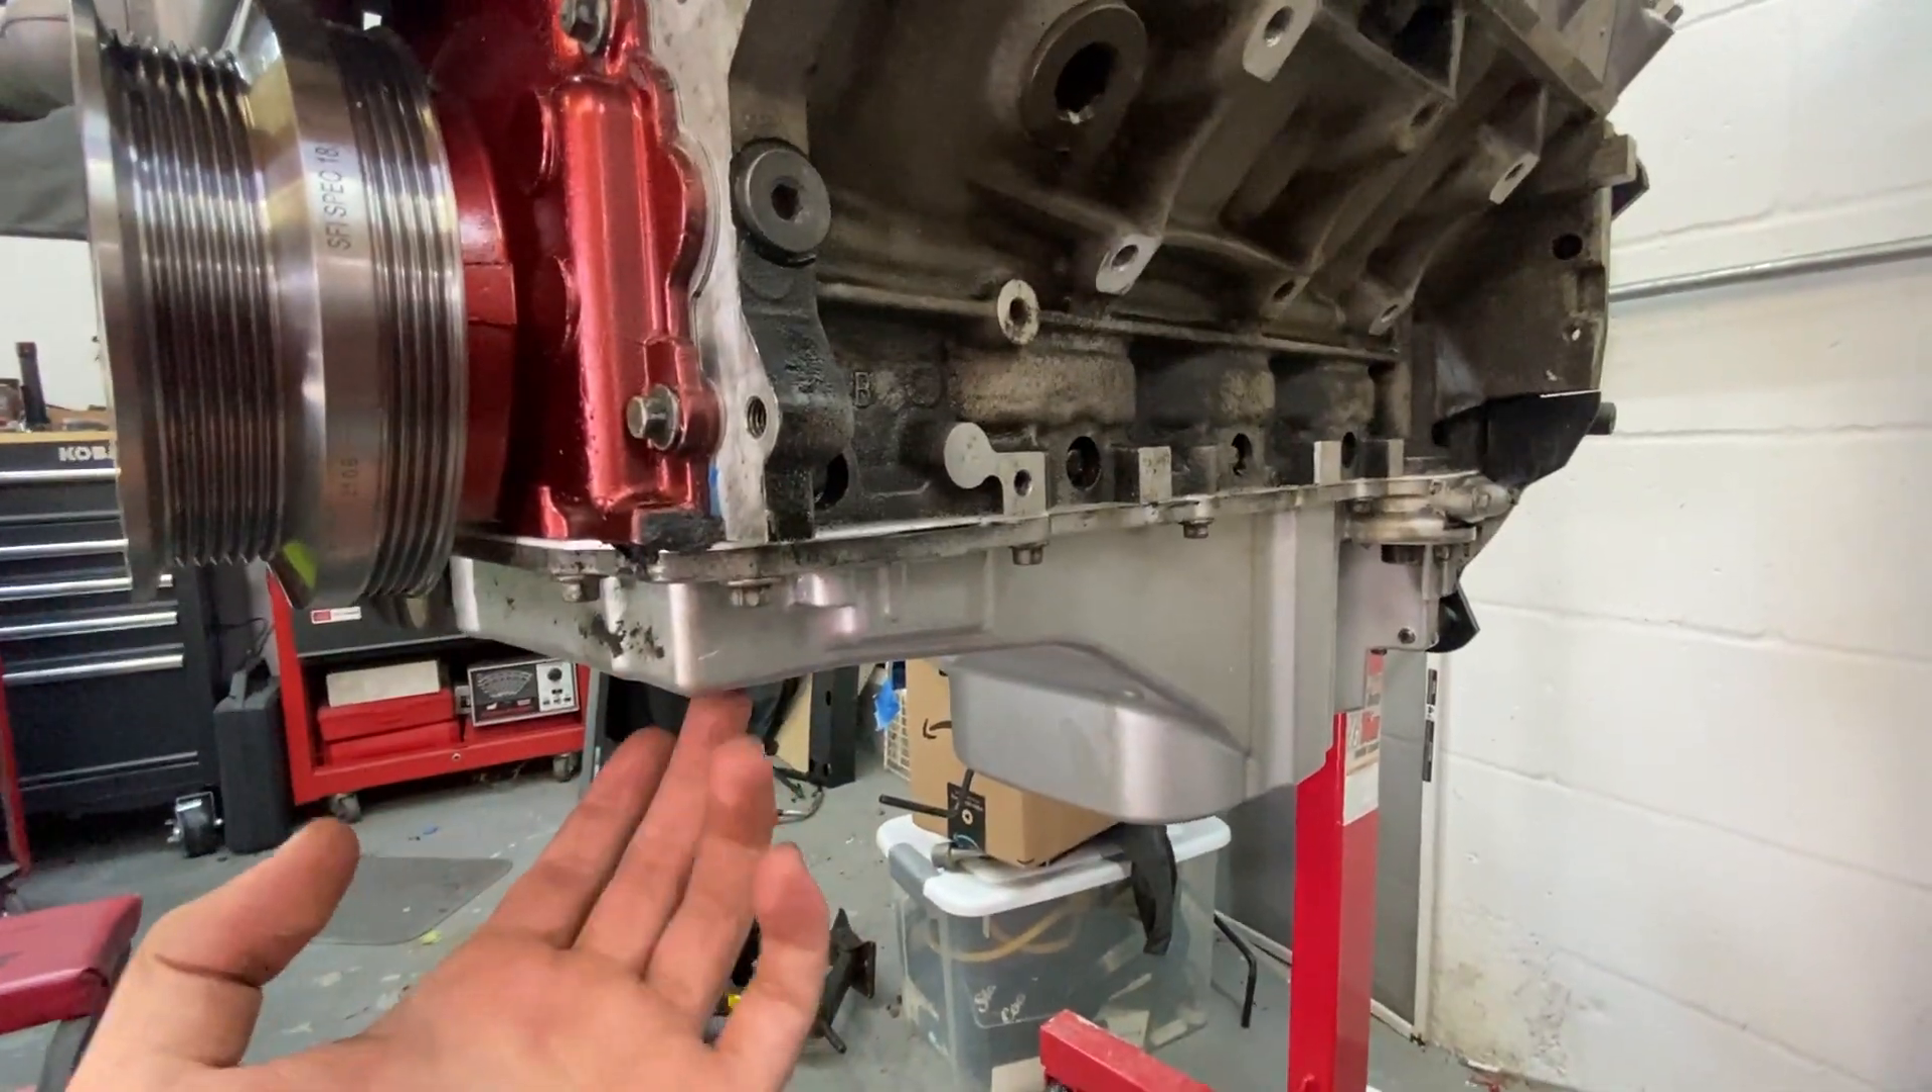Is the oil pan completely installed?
Yes.